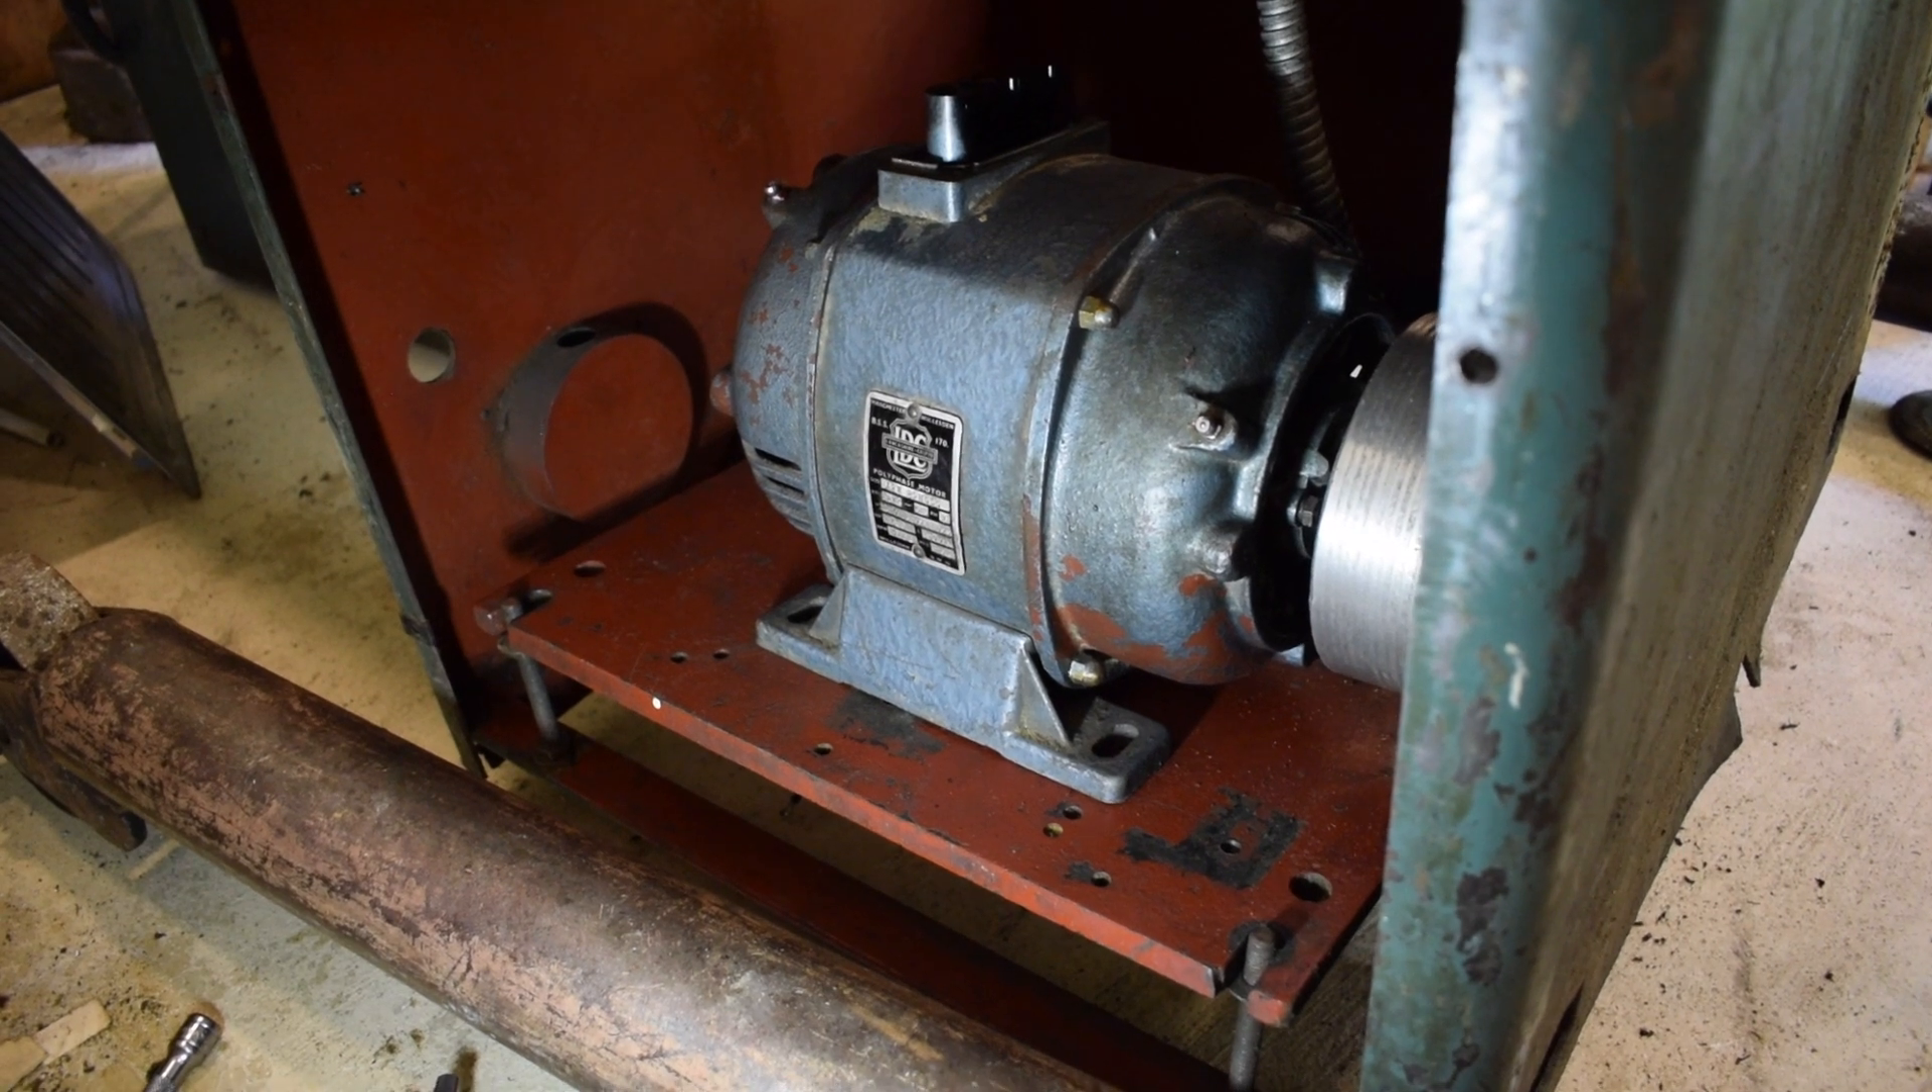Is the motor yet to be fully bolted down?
Yes.